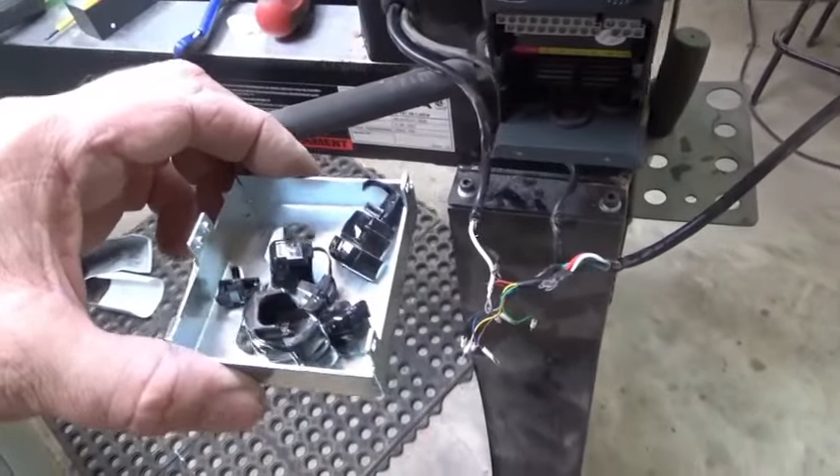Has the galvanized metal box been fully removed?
Yes.